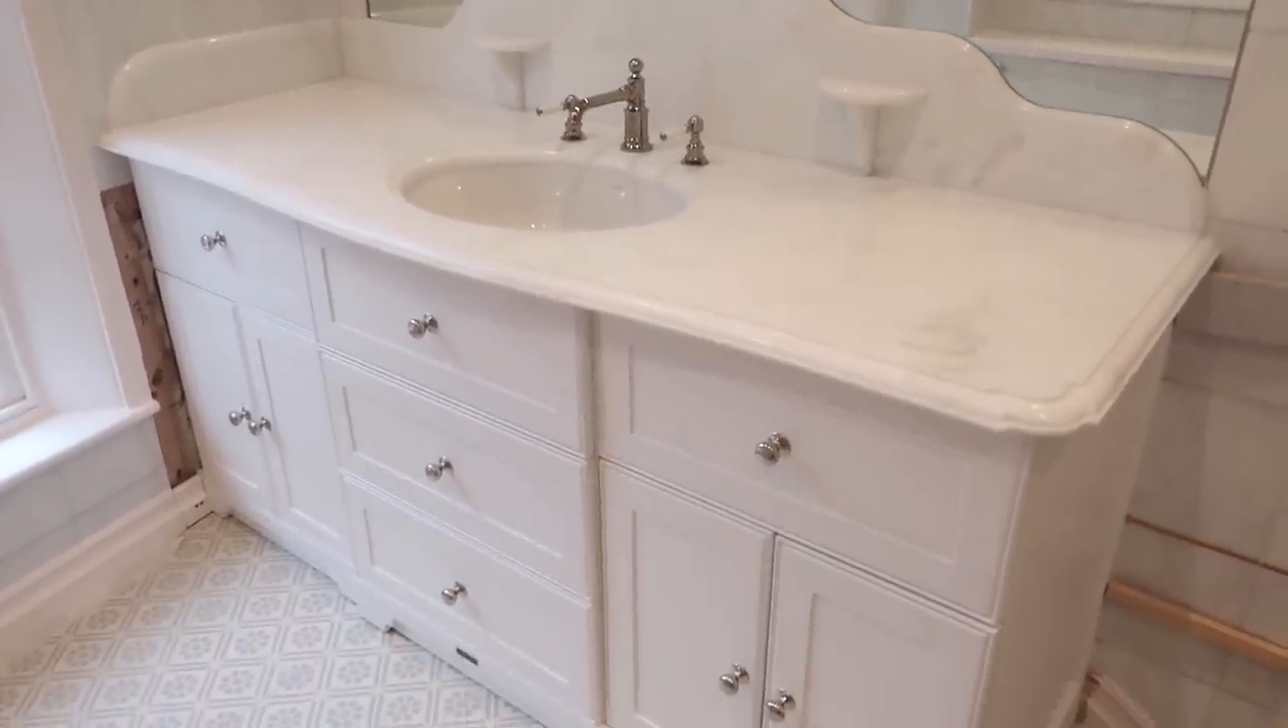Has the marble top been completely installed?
Yes.